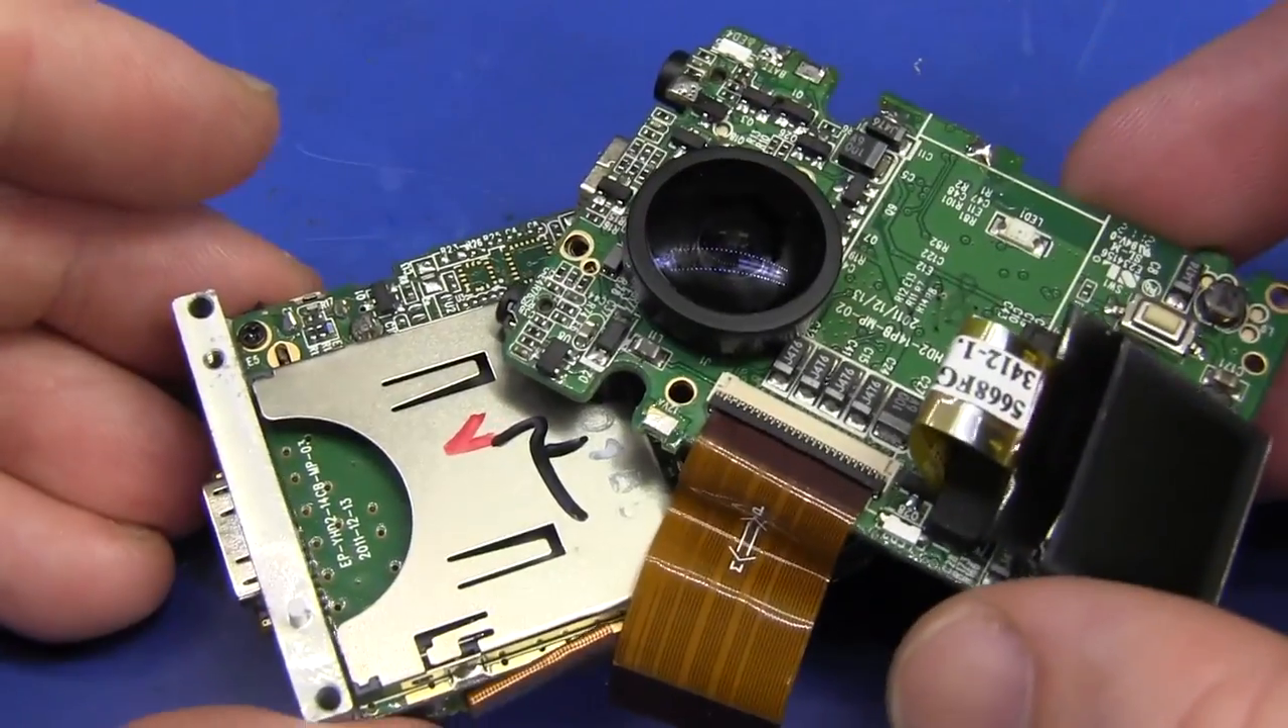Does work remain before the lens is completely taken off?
Yes.